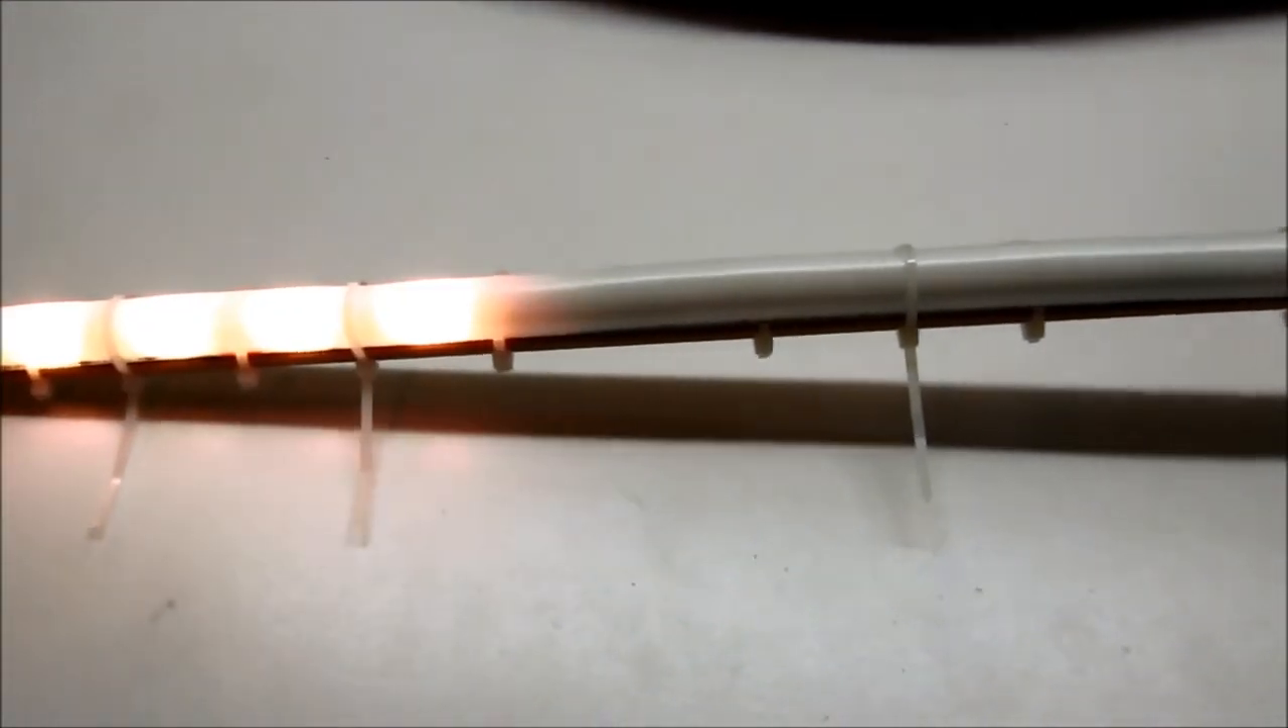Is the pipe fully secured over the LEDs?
Yes.